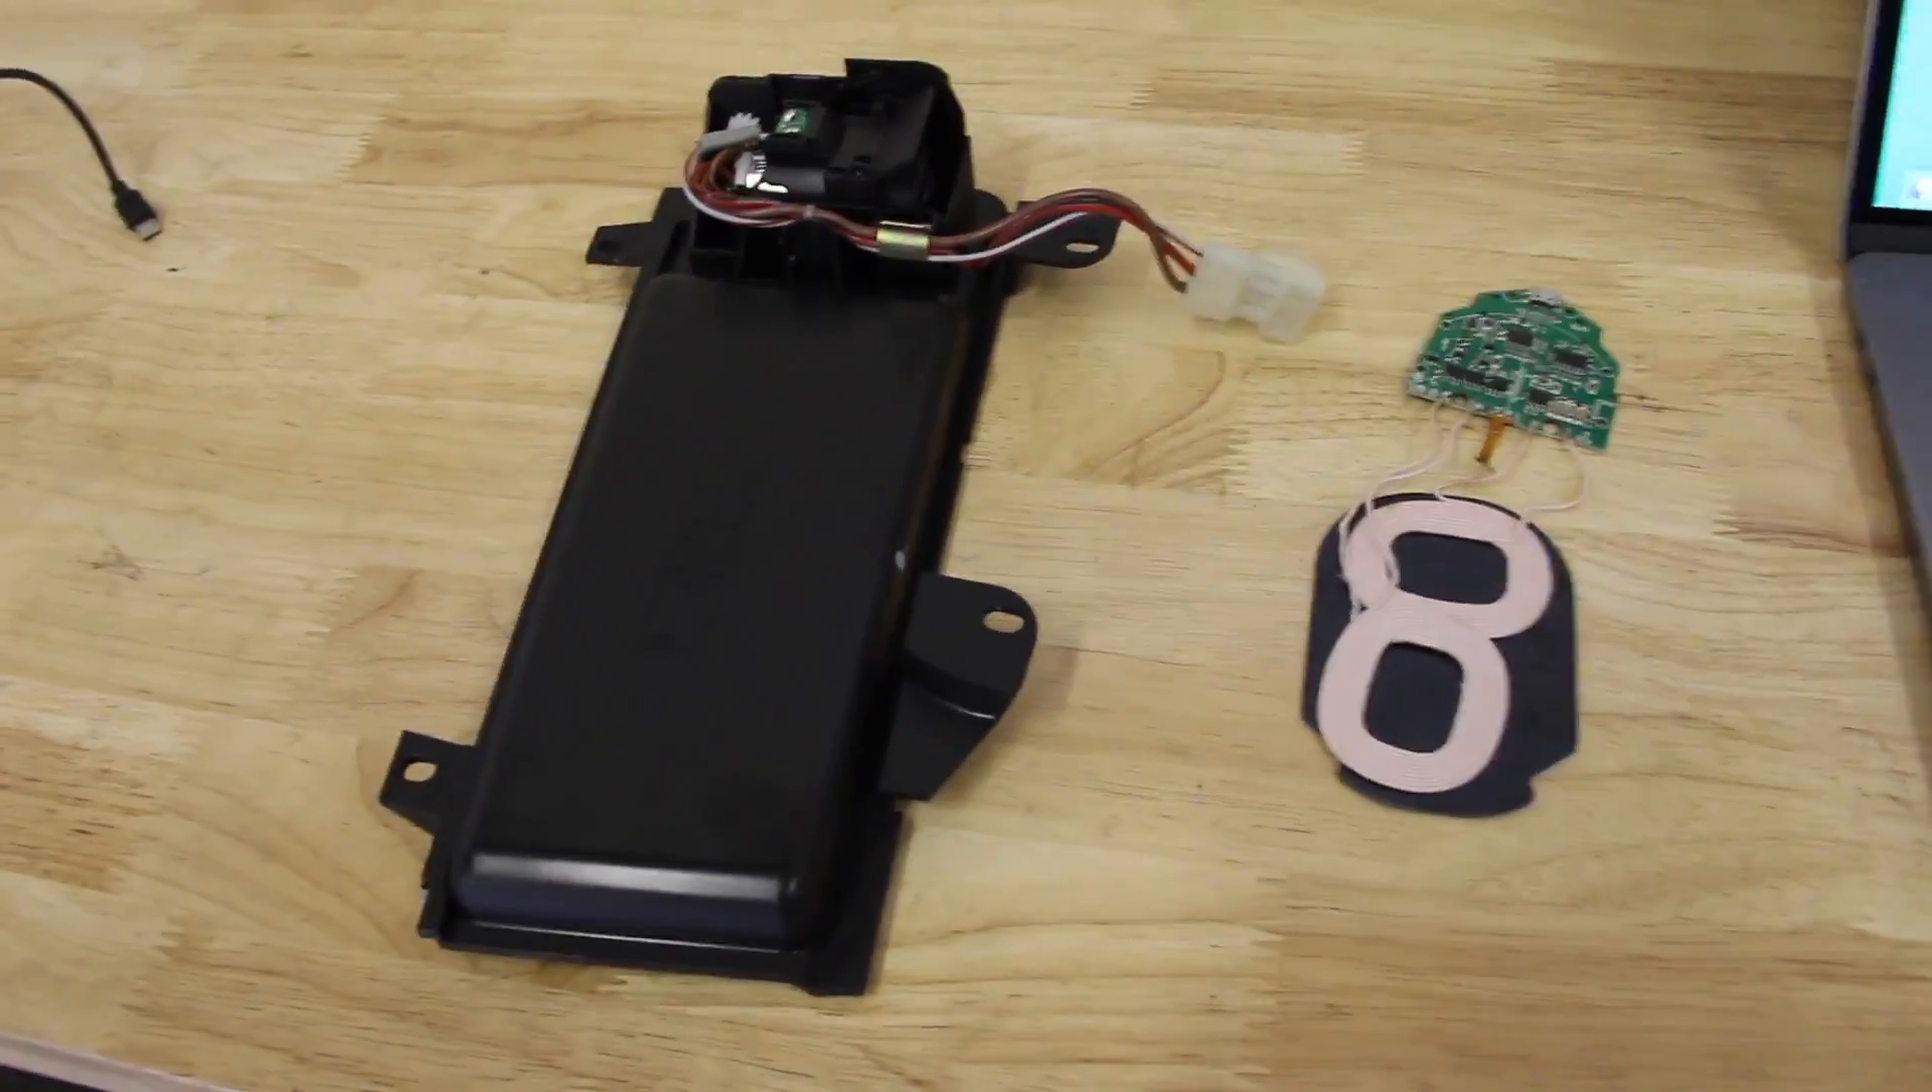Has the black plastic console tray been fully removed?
Yes.